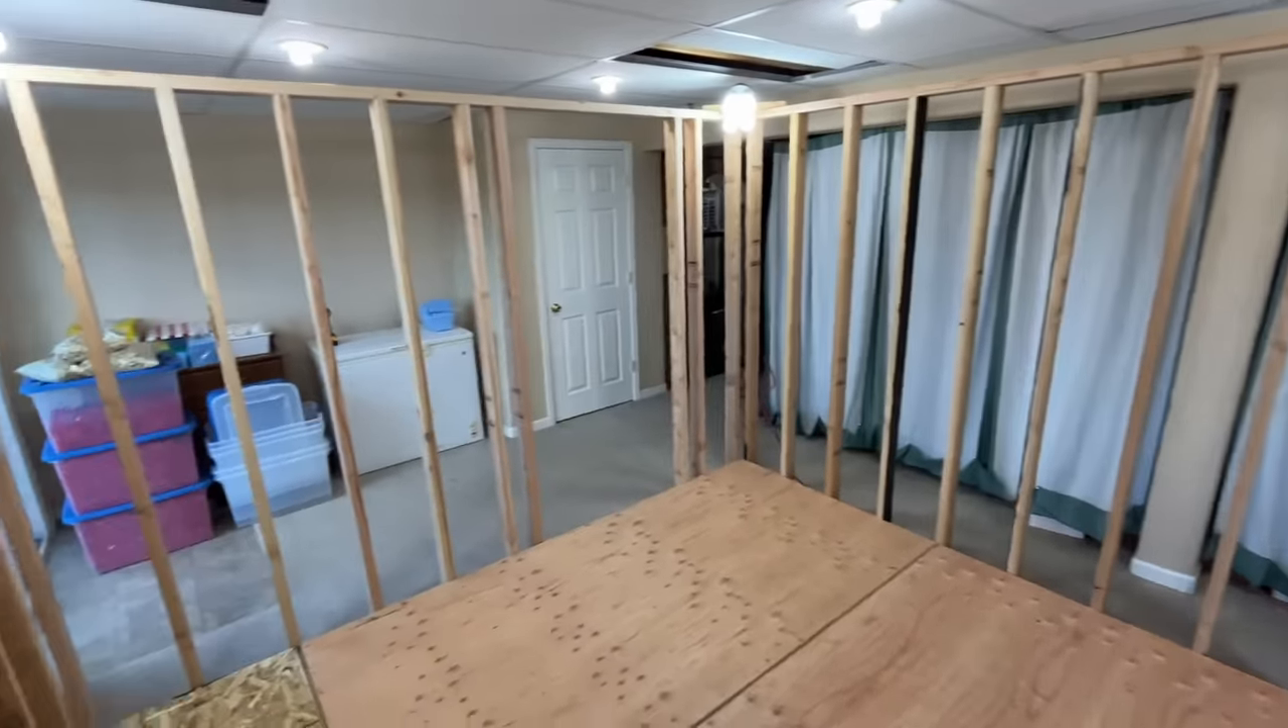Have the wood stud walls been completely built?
Yes.